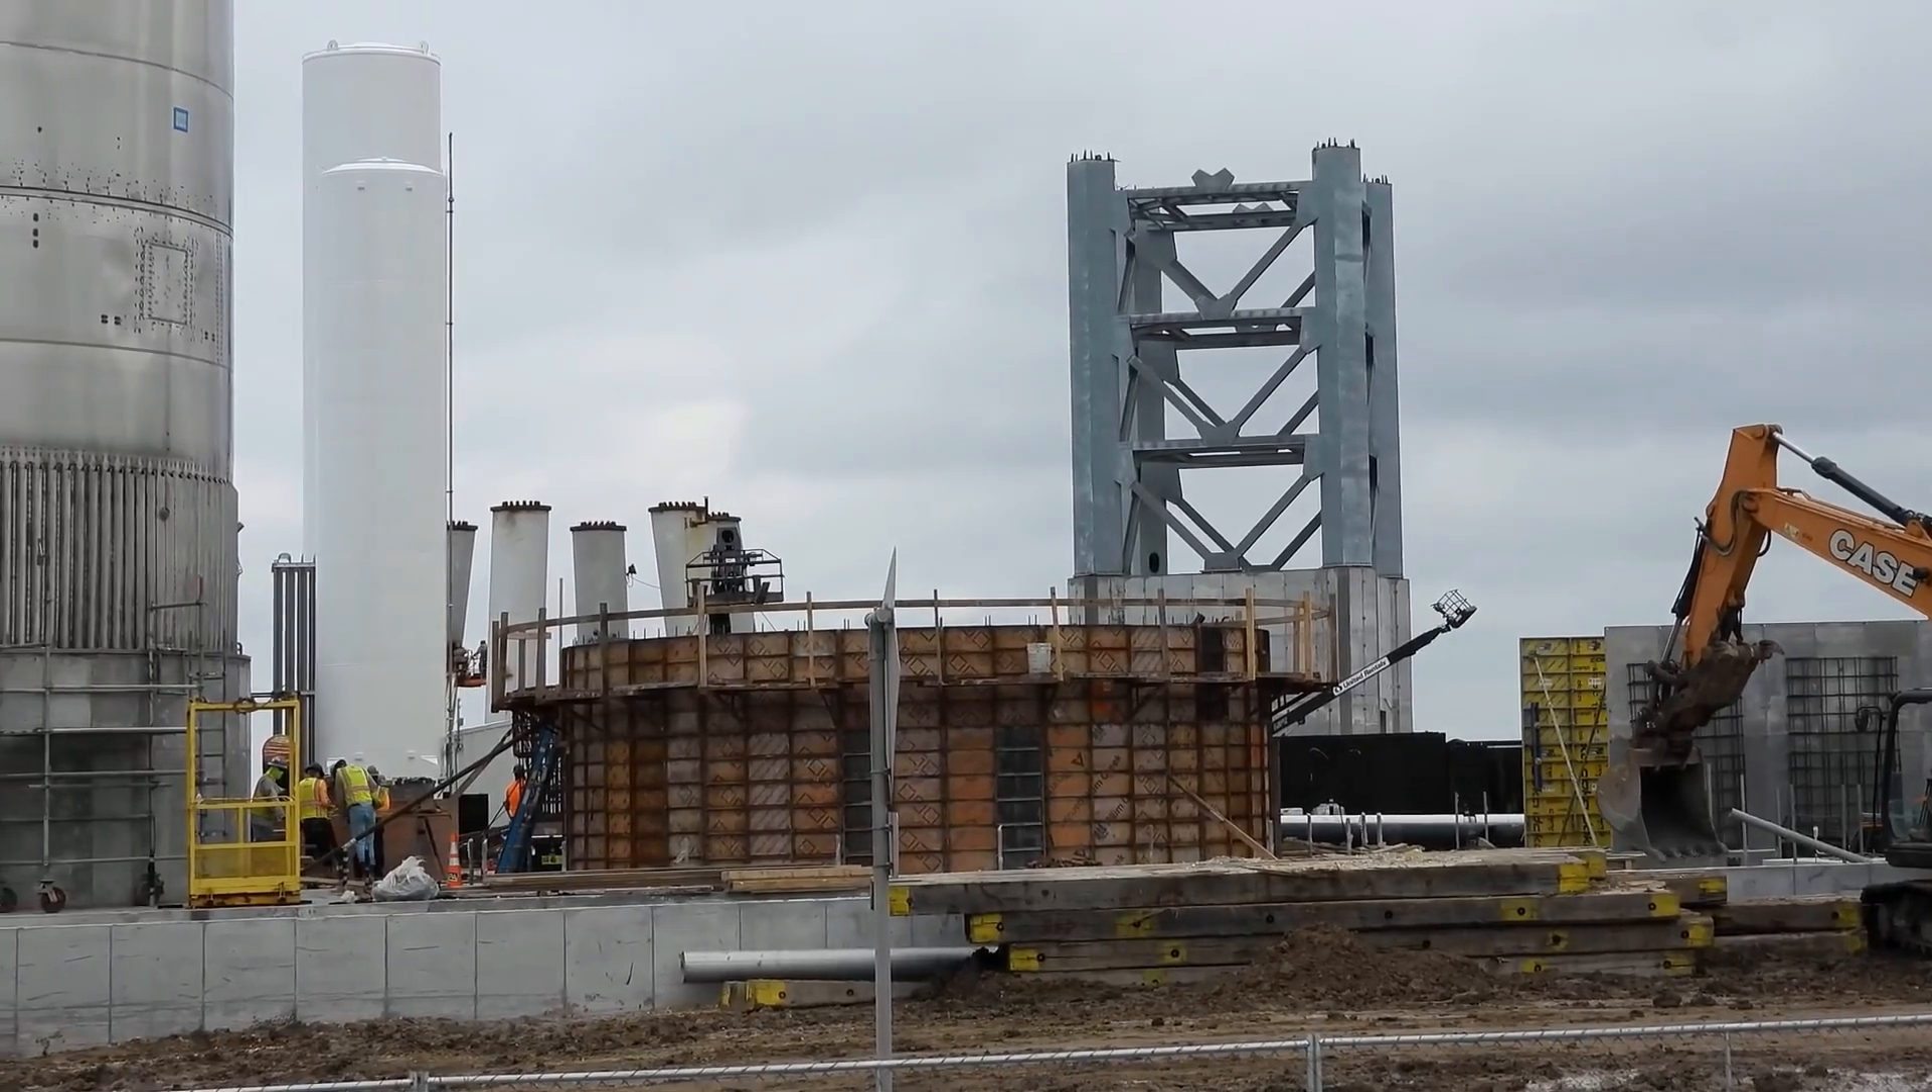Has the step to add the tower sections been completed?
No.